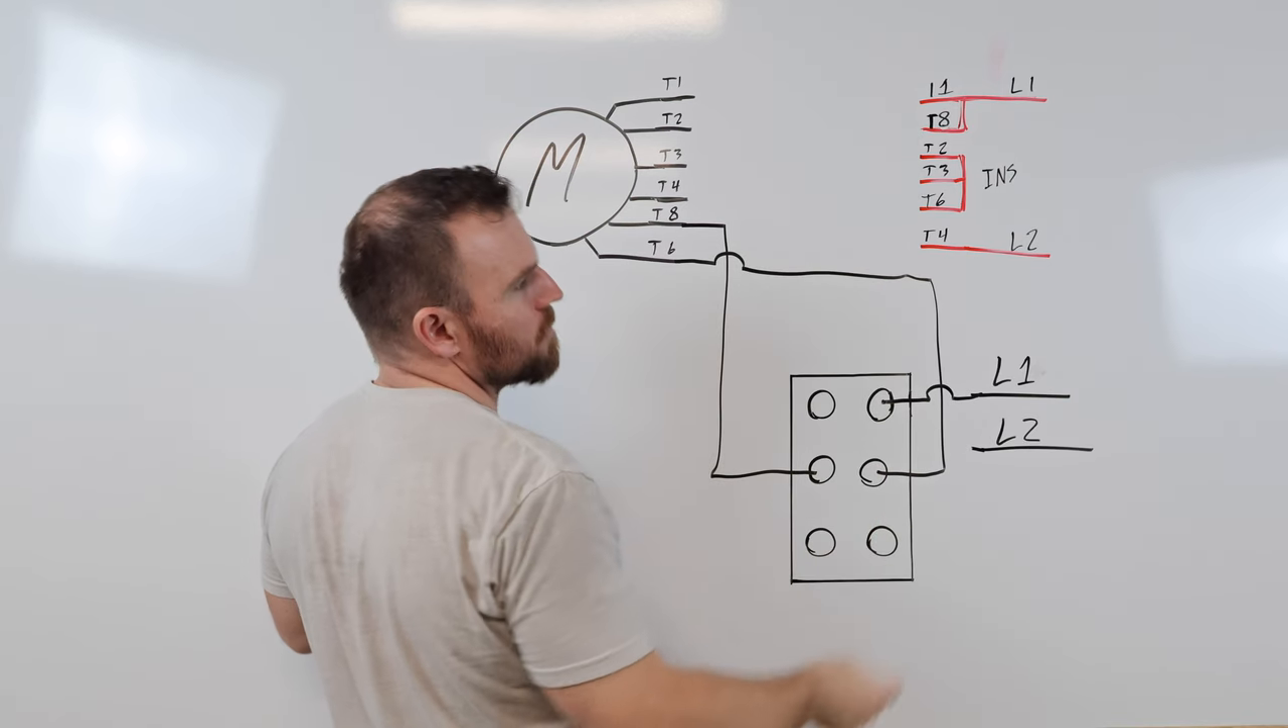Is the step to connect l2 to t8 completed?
No.